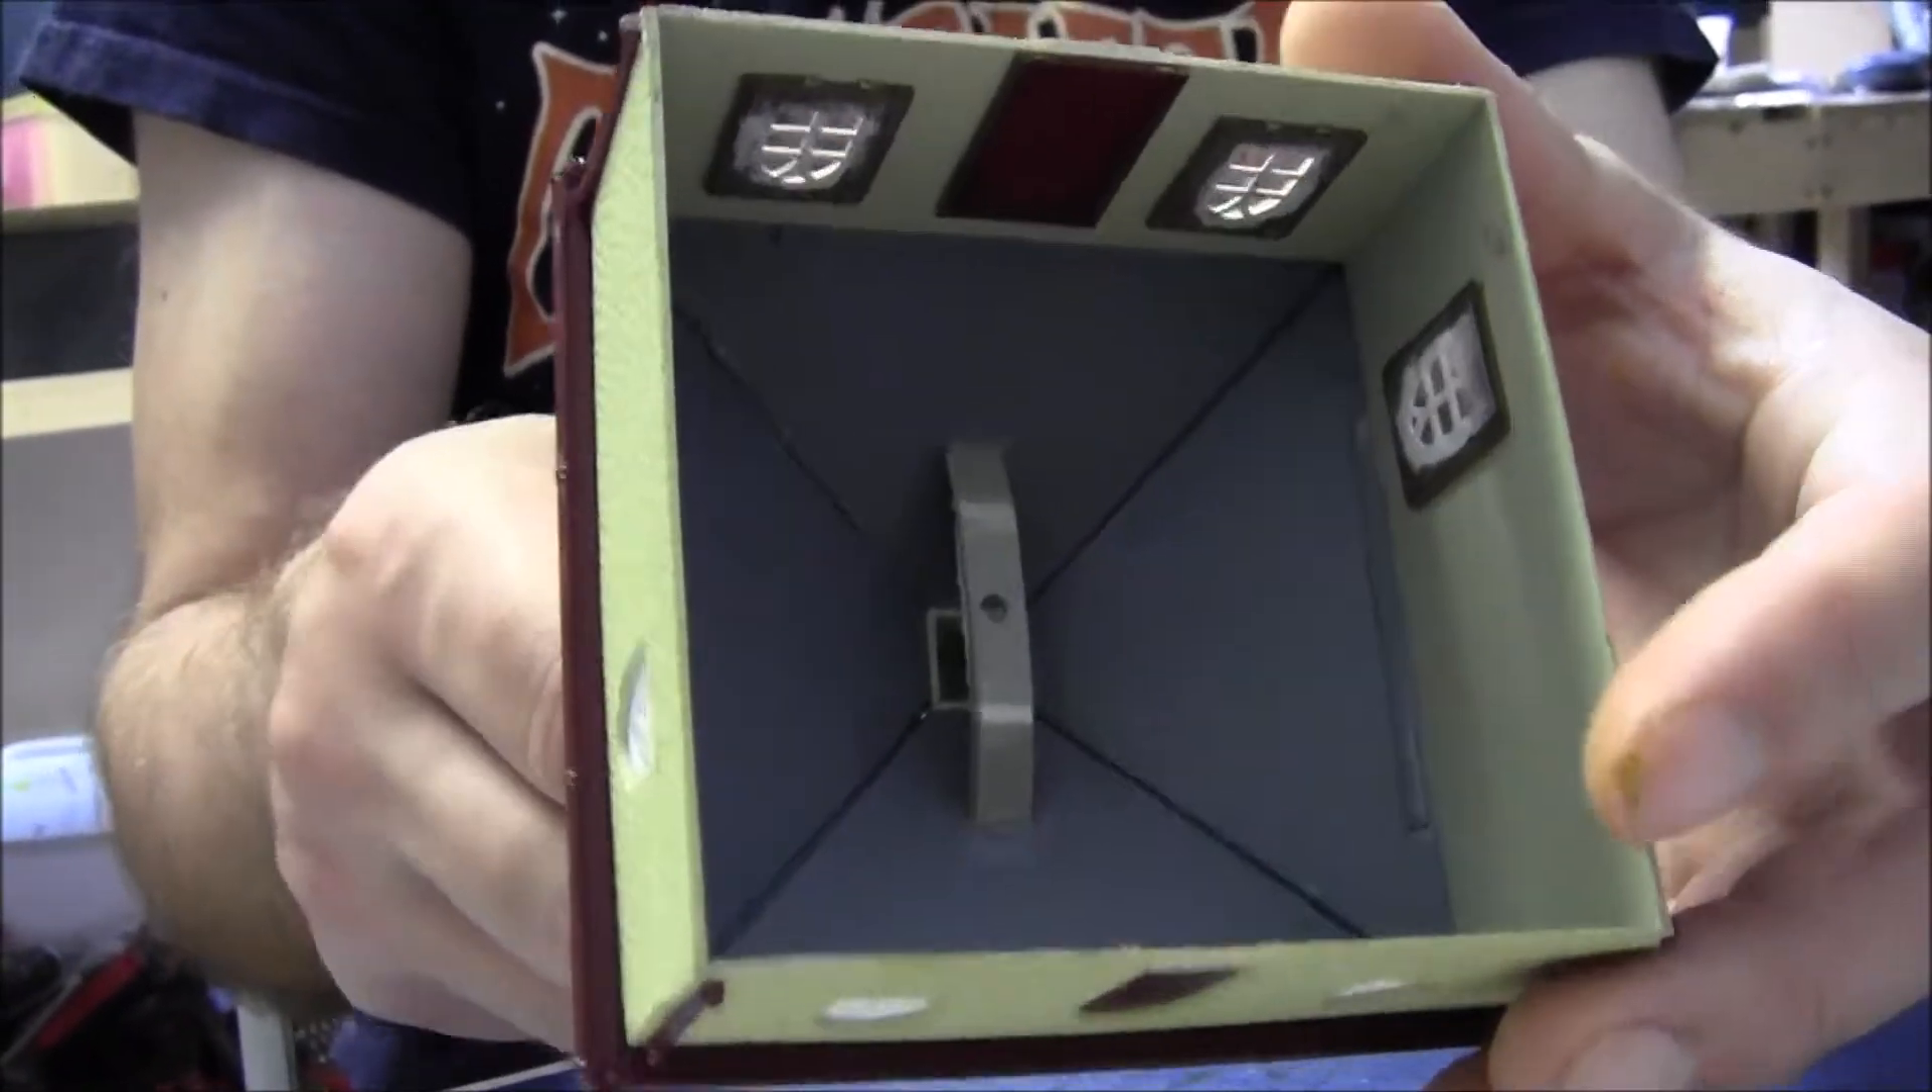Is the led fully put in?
No.